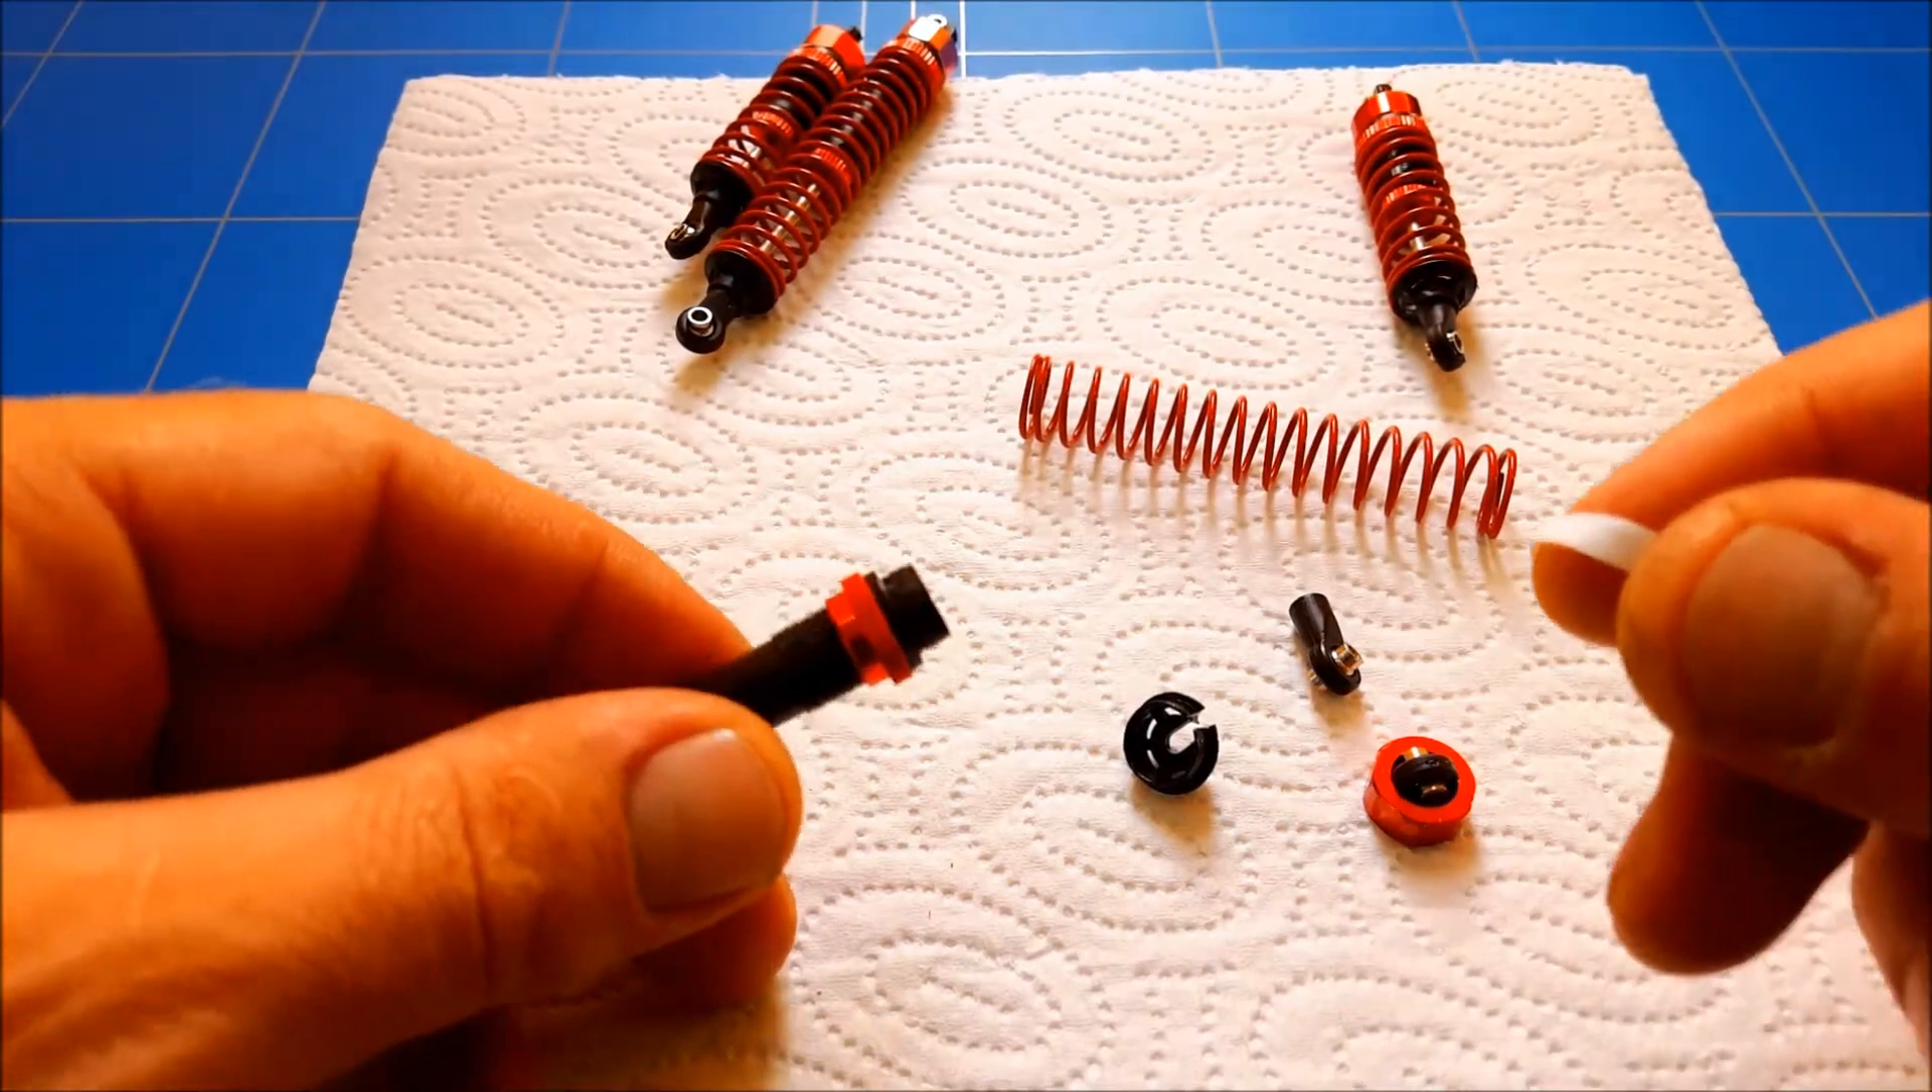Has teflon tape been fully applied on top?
No.